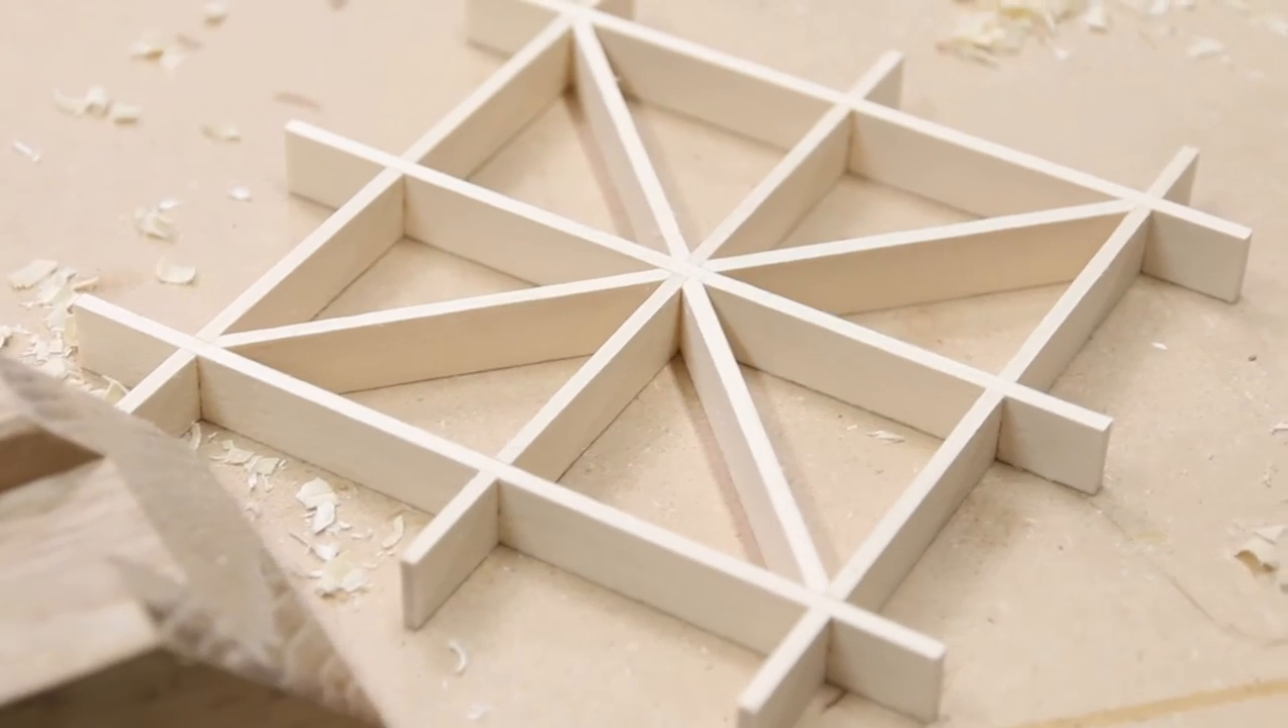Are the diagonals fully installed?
Yes.